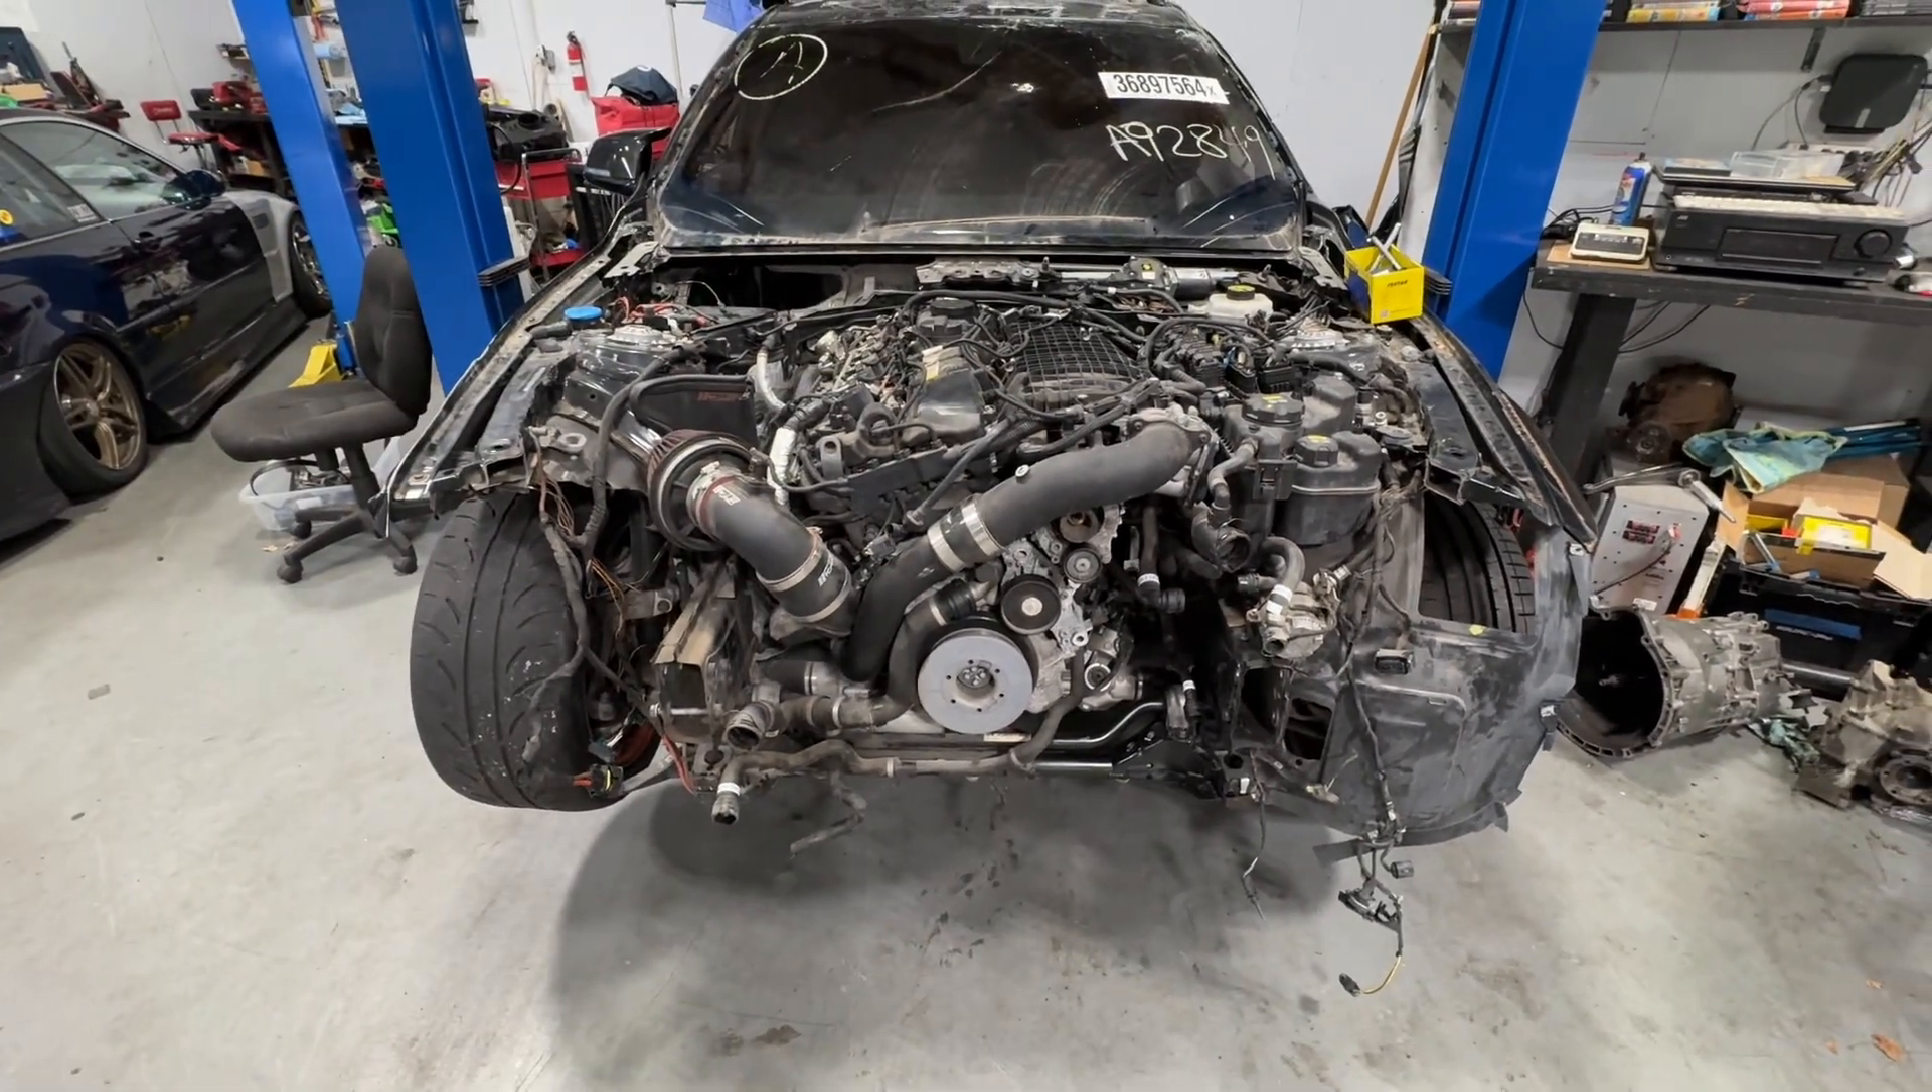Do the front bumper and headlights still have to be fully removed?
No.